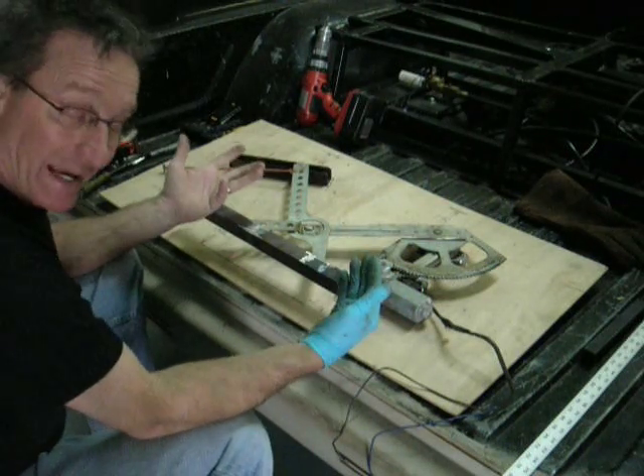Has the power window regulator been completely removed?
Yes.